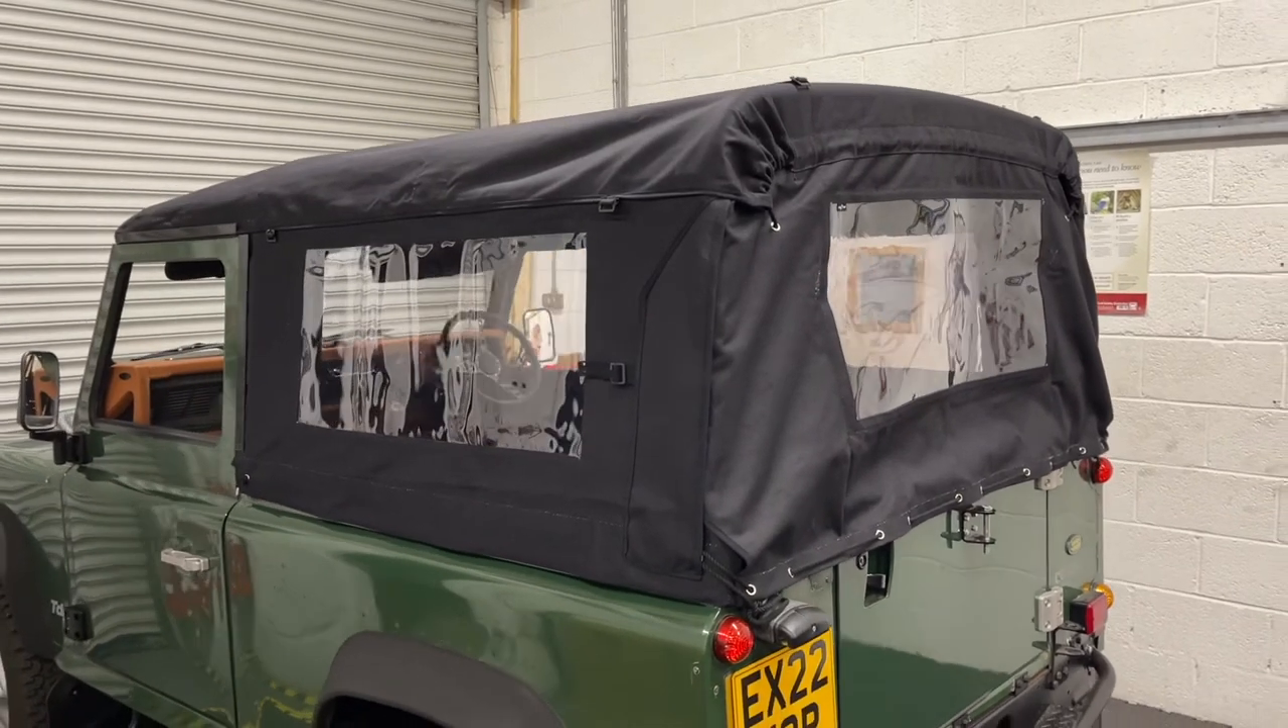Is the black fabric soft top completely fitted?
Yes.